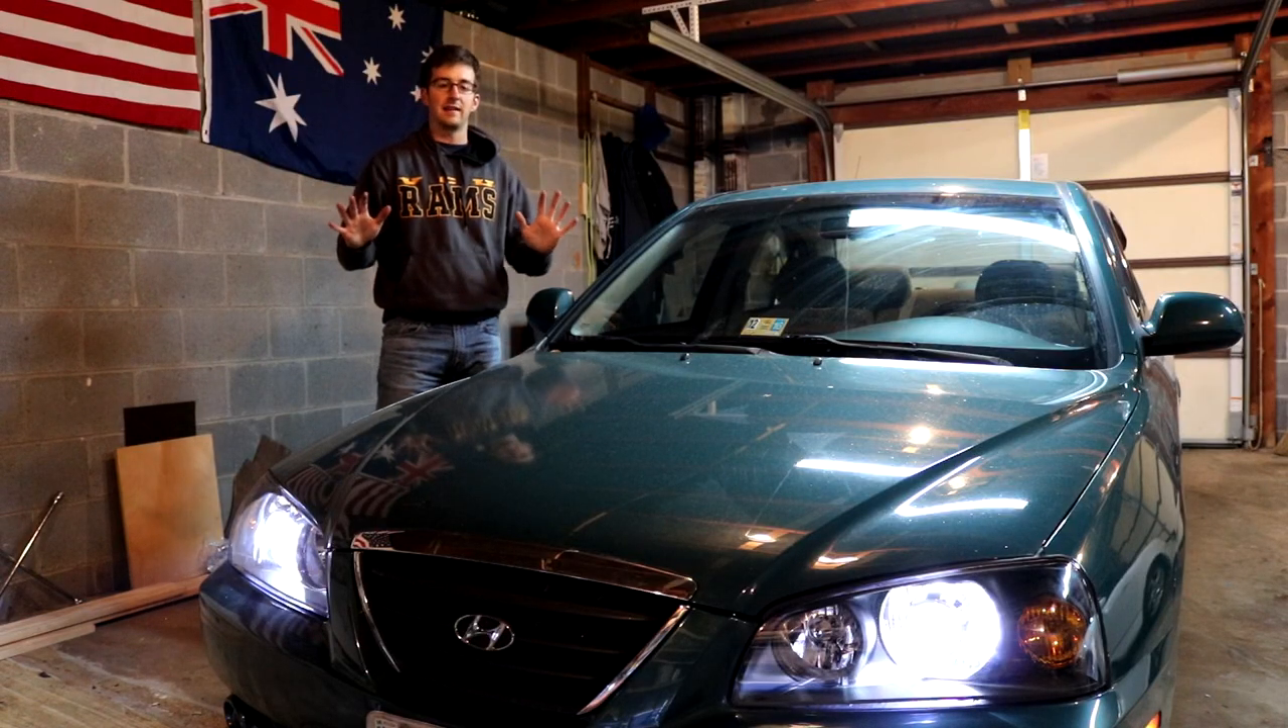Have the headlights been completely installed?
Yes.